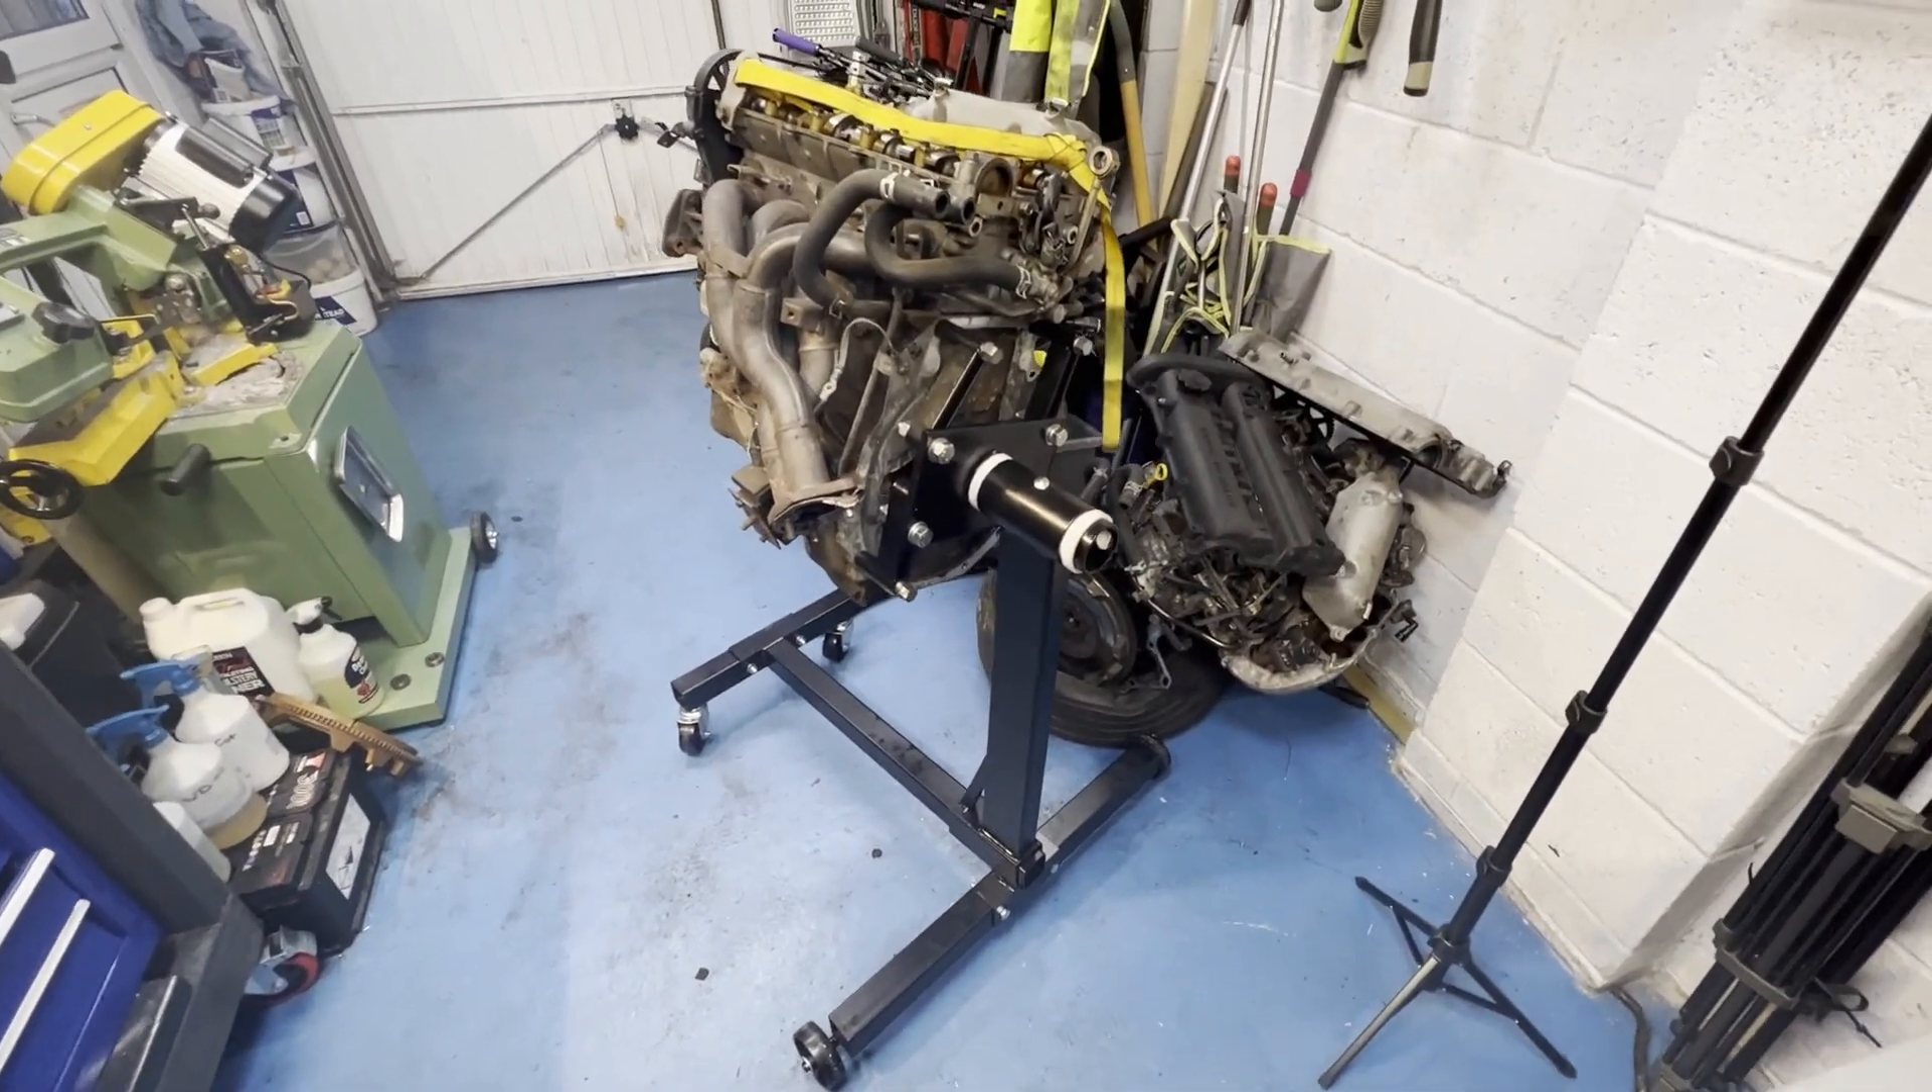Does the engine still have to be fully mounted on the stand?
No.